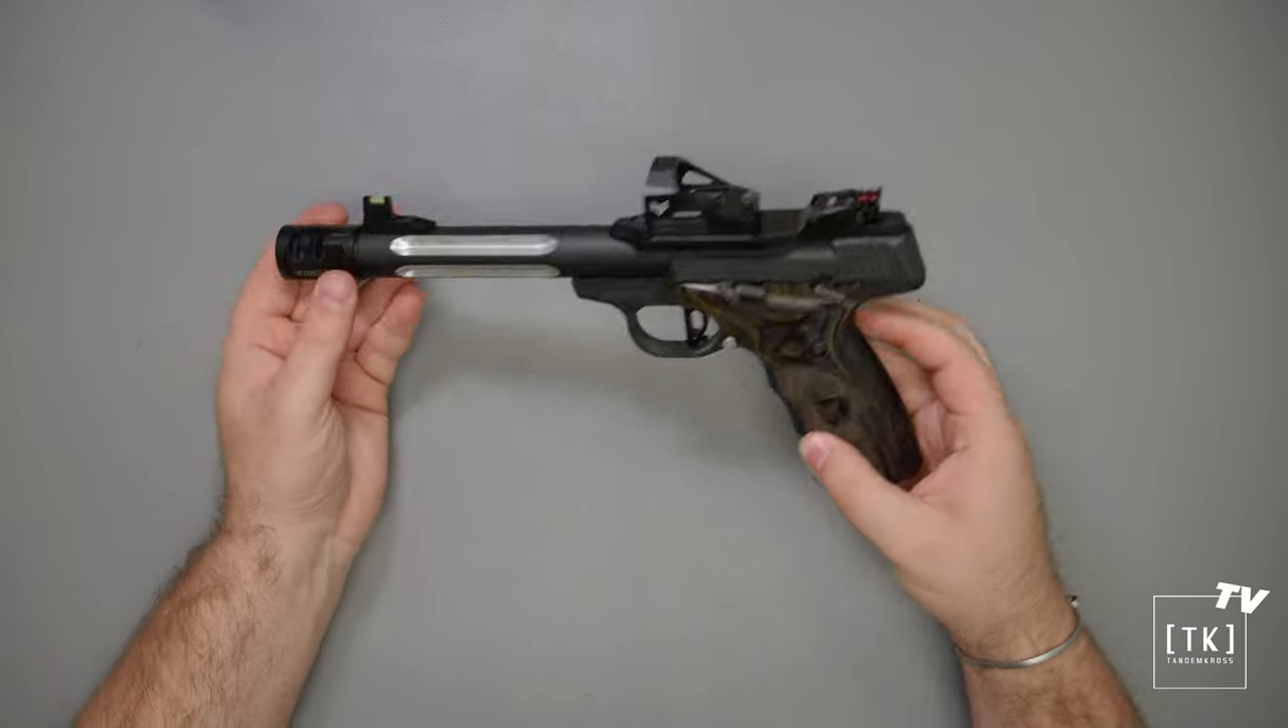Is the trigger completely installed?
Yes.